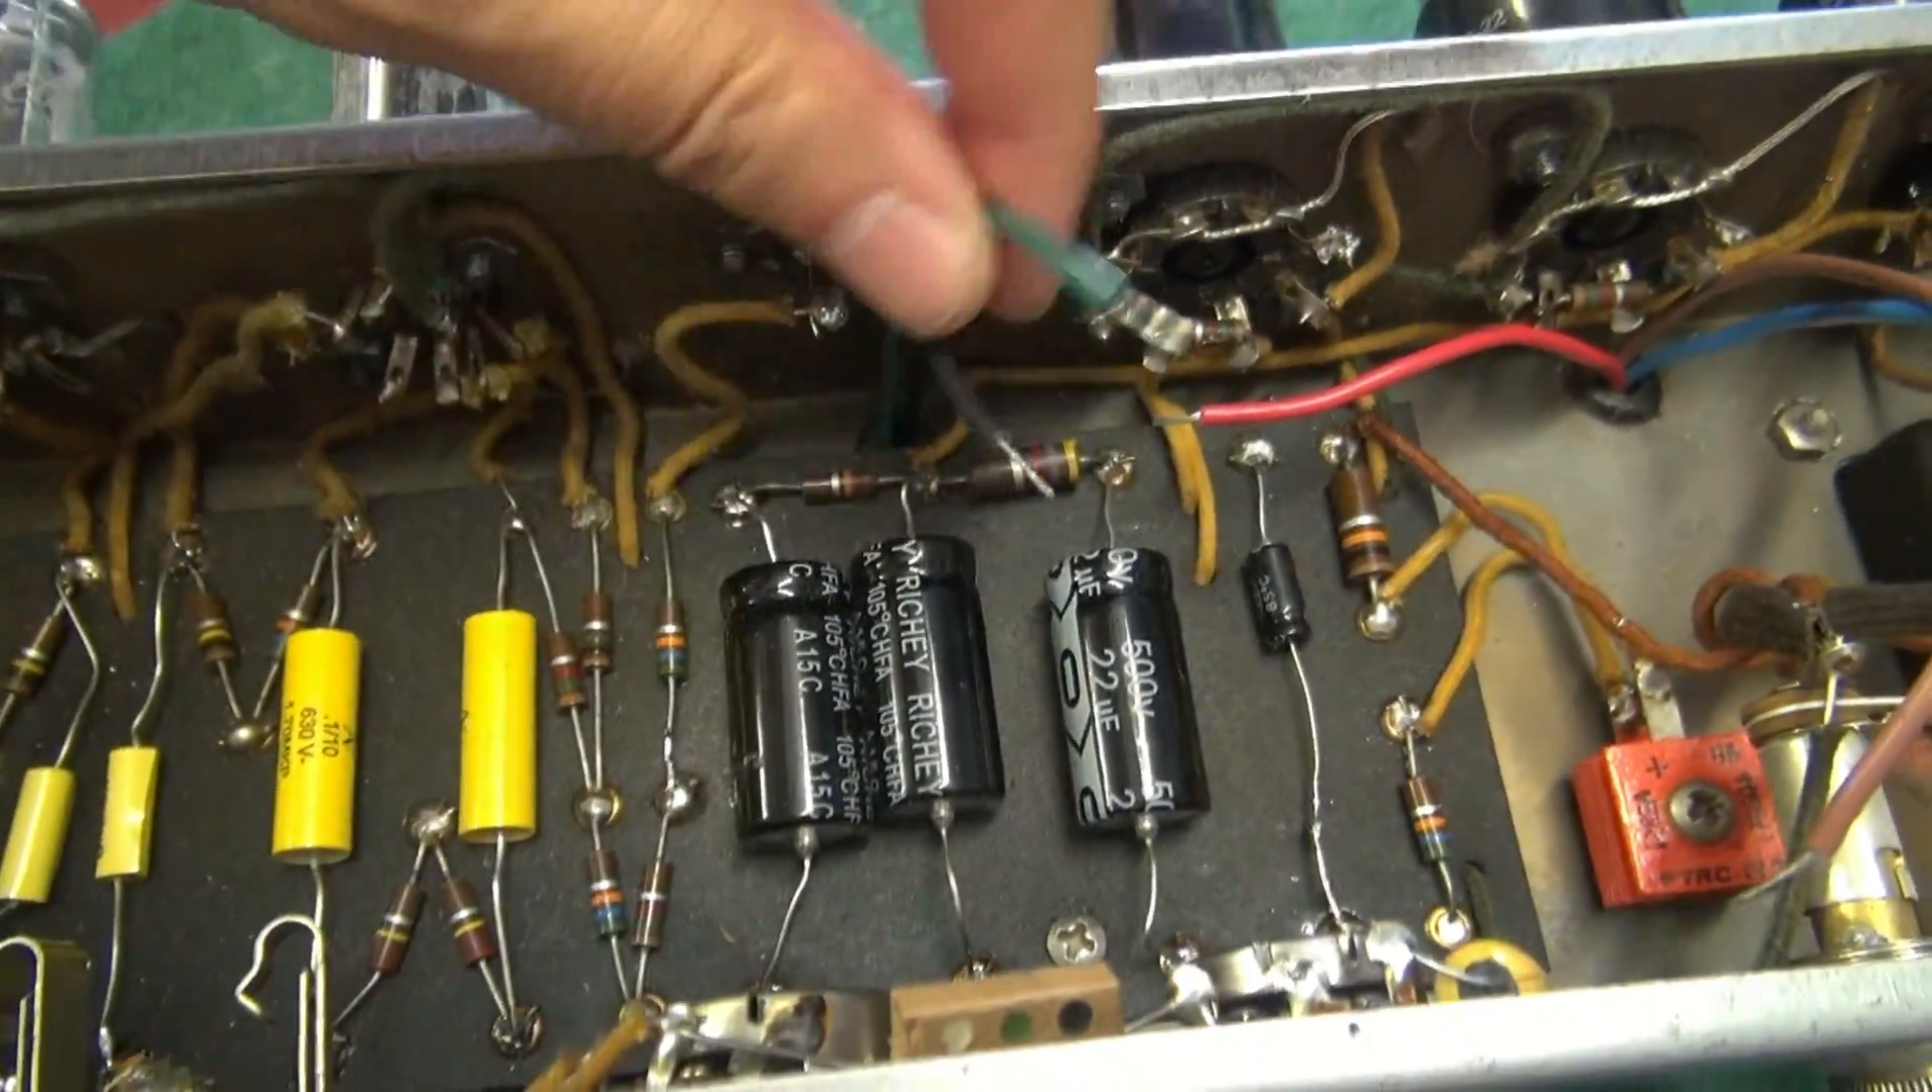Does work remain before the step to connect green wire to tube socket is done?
Yes.